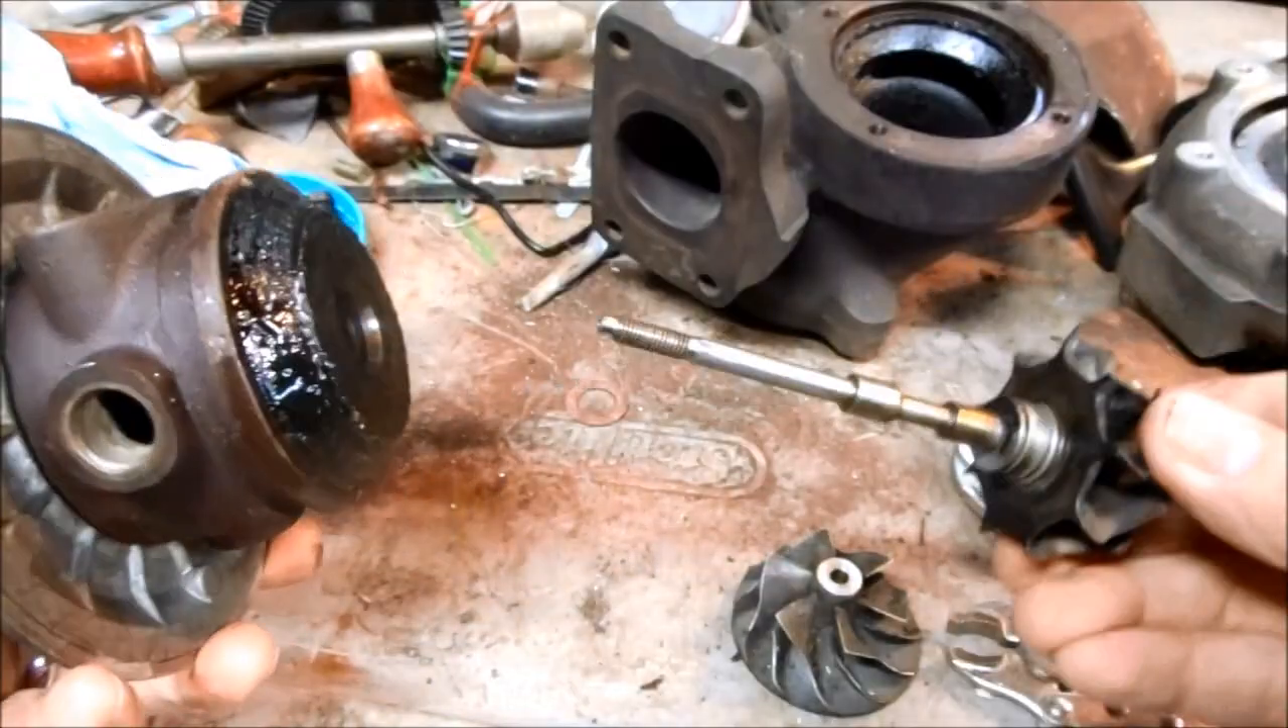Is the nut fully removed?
Yes.